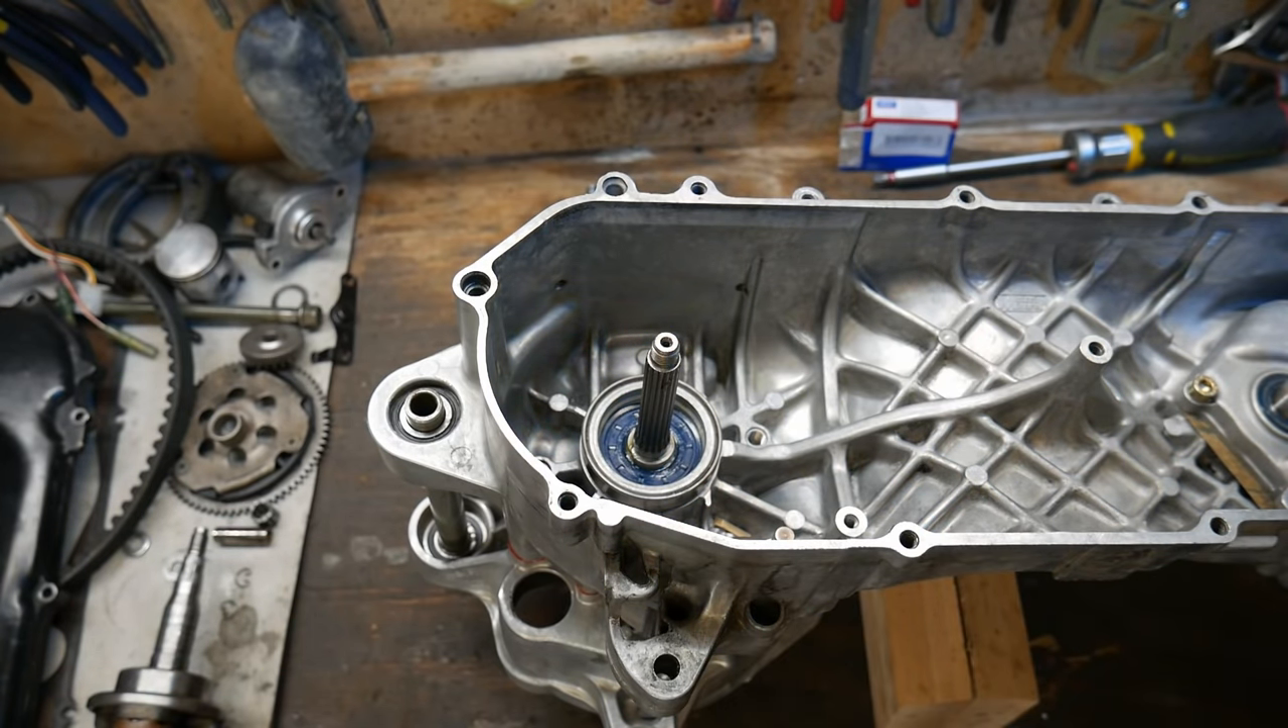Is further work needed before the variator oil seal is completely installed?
No.